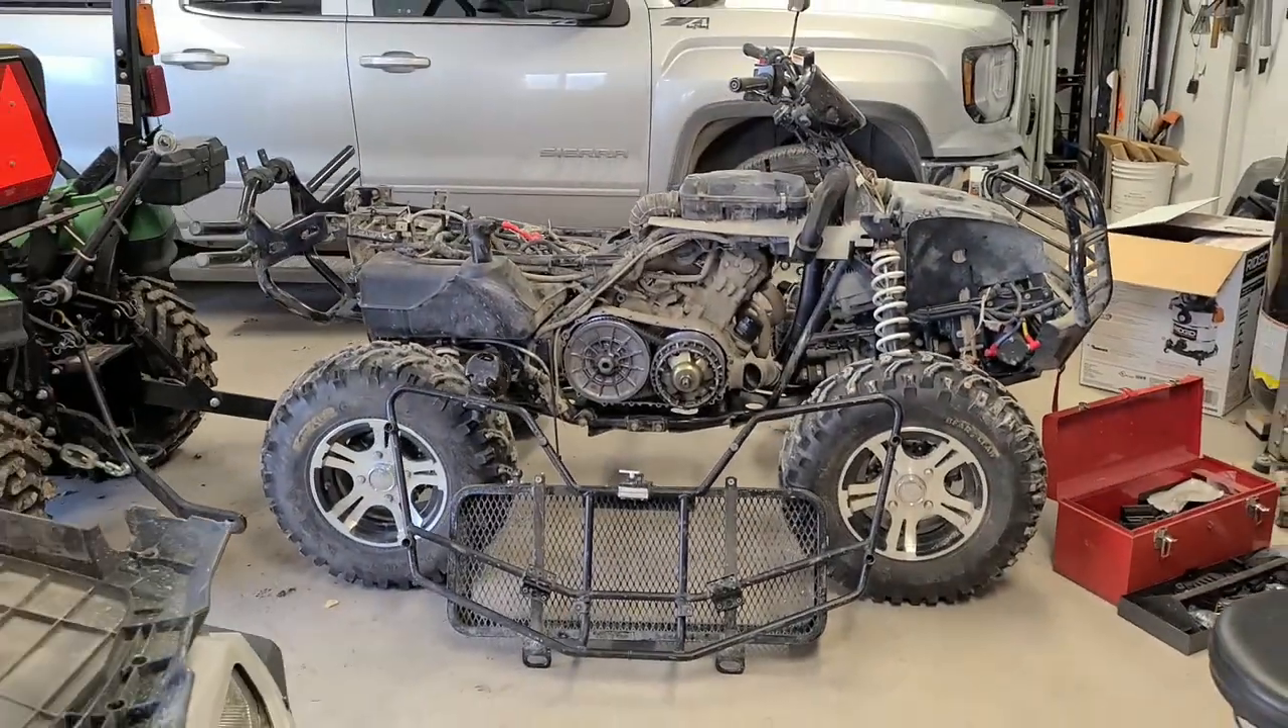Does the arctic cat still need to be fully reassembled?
Yes.